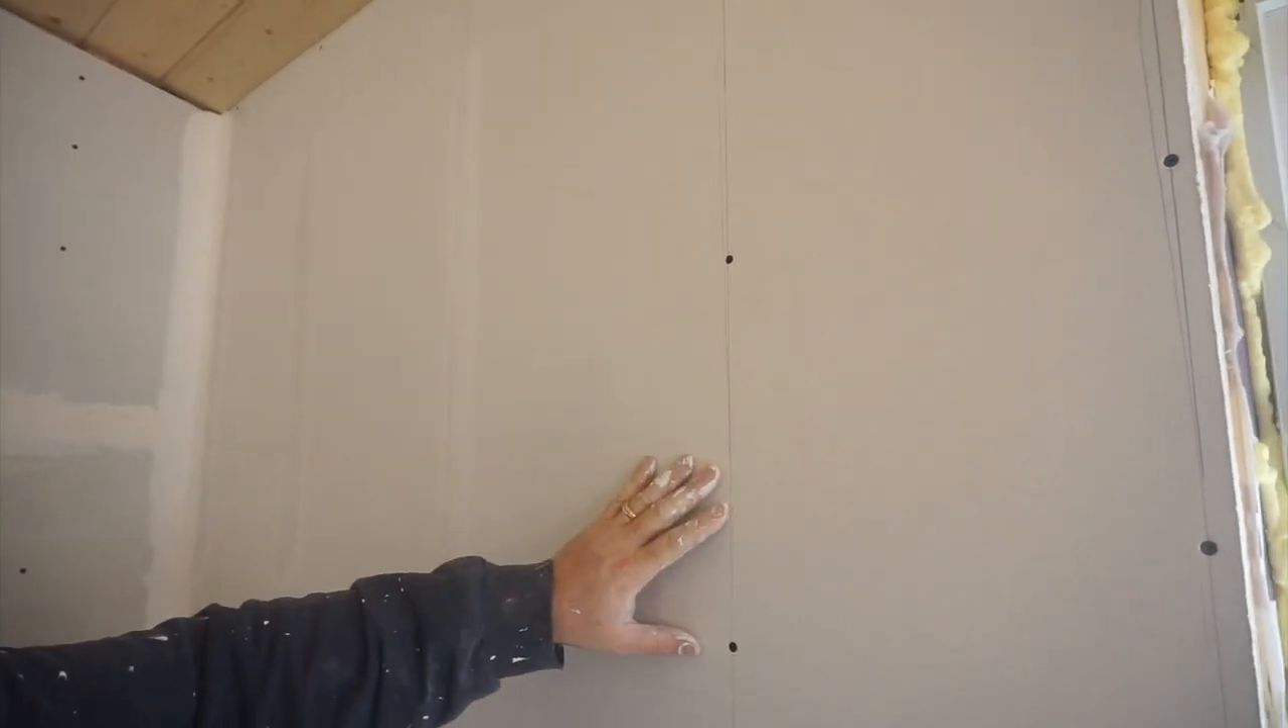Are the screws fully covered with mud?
No.